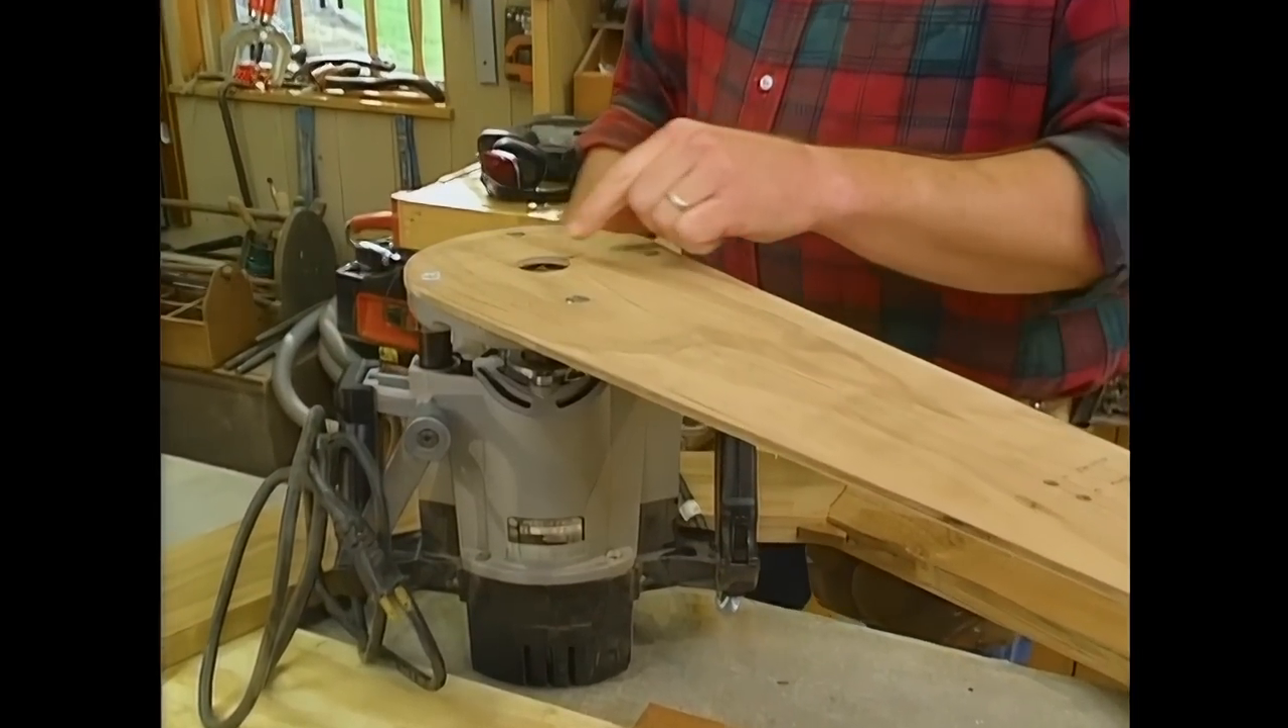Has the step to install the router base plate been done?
Yes.